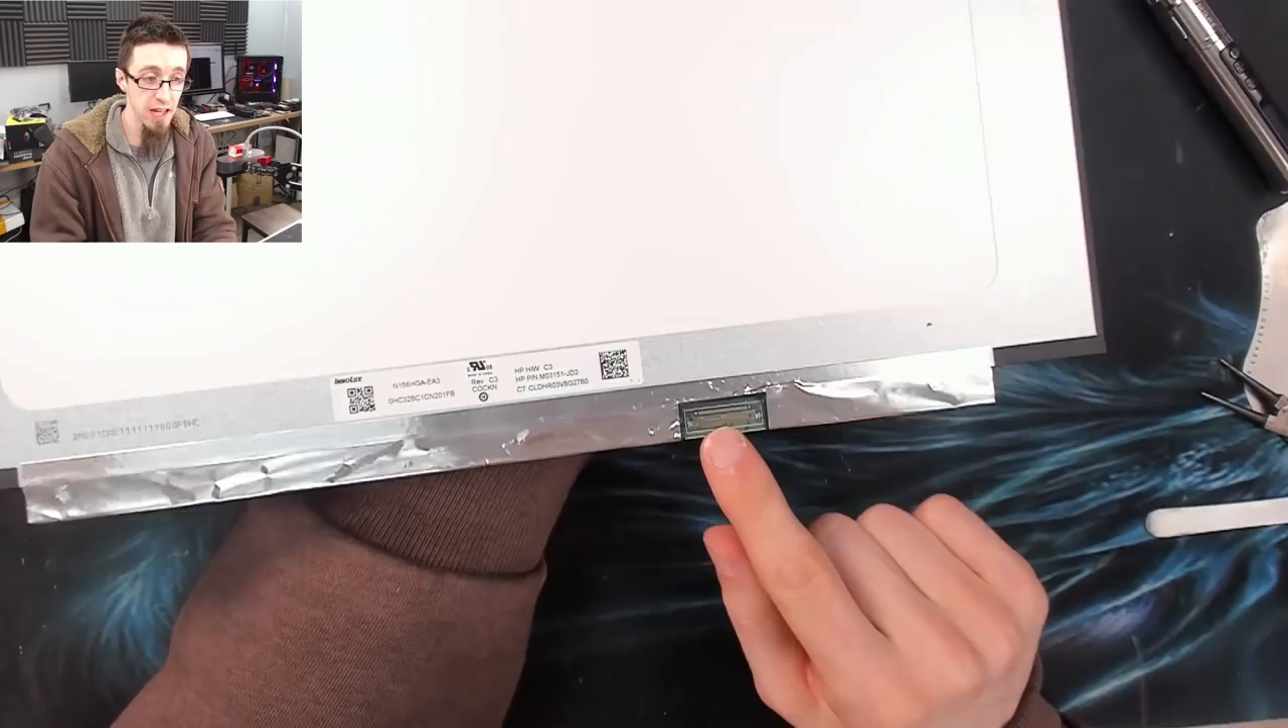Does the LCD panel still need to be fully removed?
No.